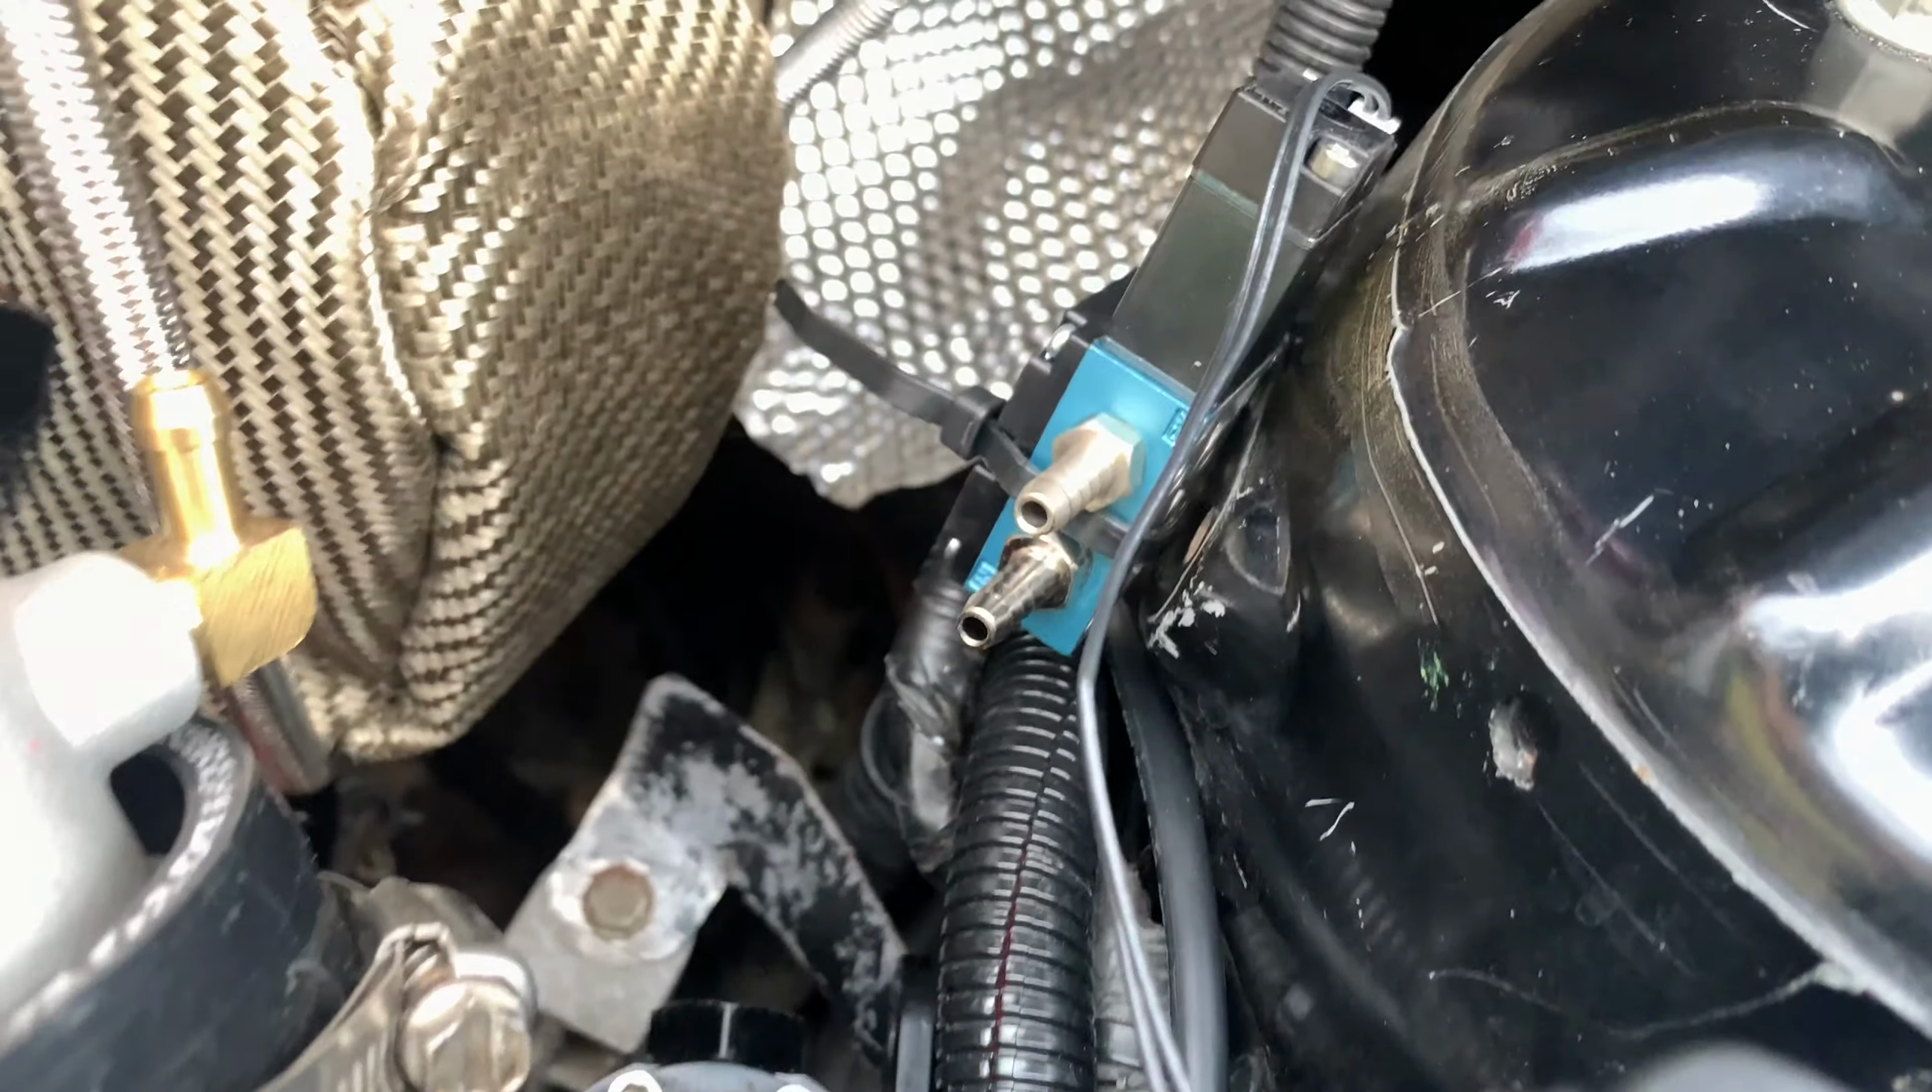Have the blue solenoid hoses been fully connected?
No.